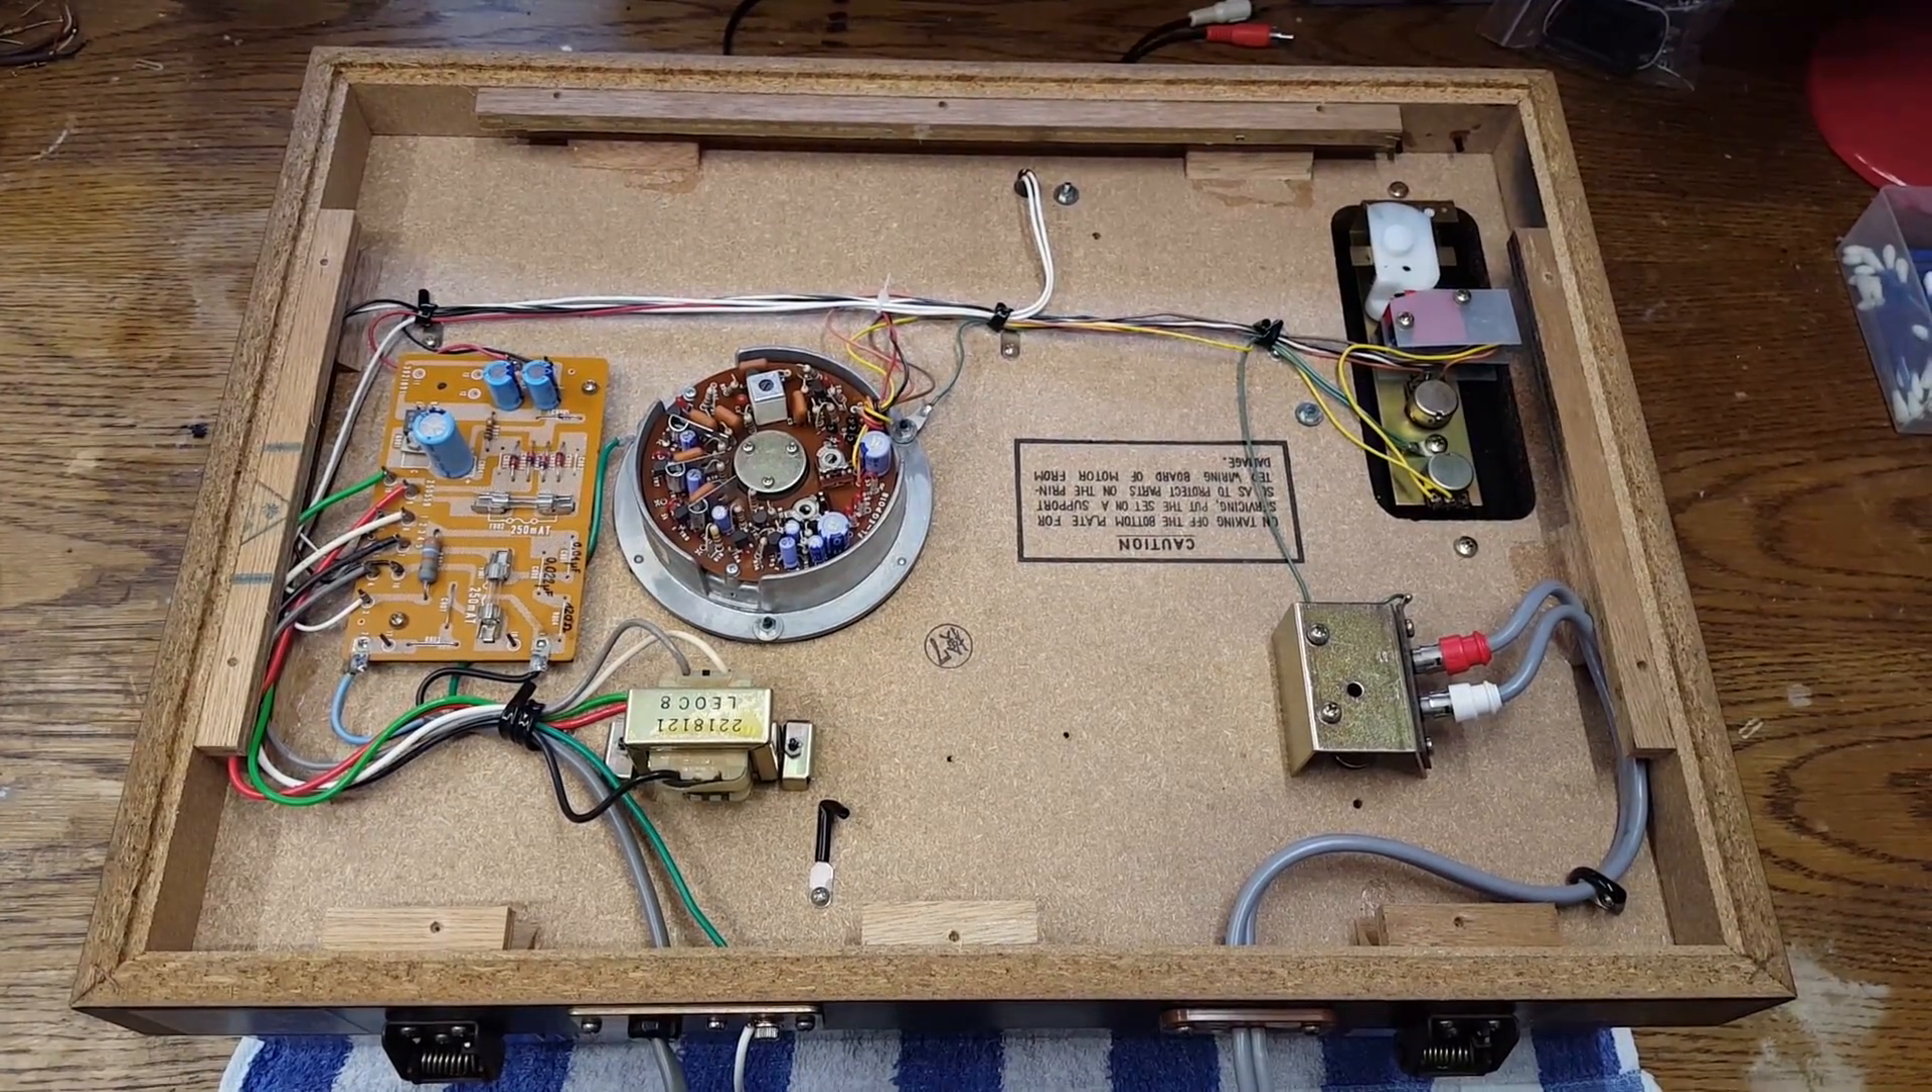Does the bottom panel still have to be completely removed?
No.